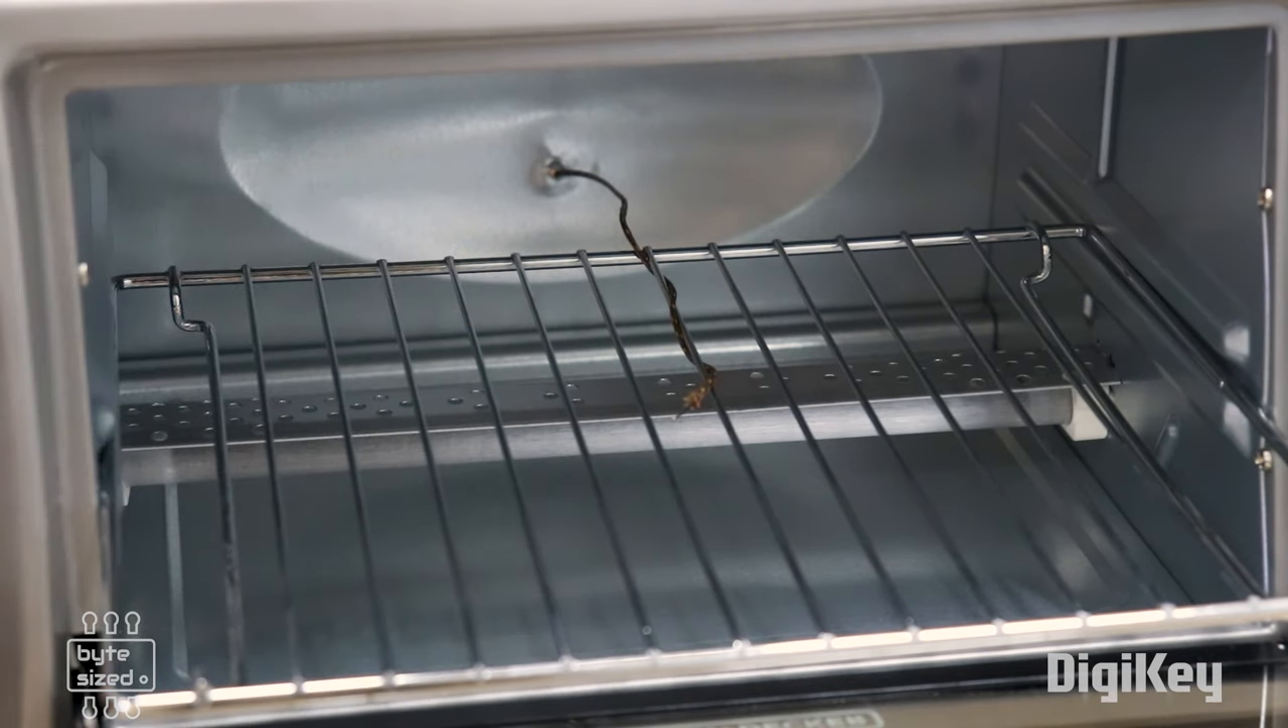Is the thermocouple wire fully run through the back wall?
Yes.